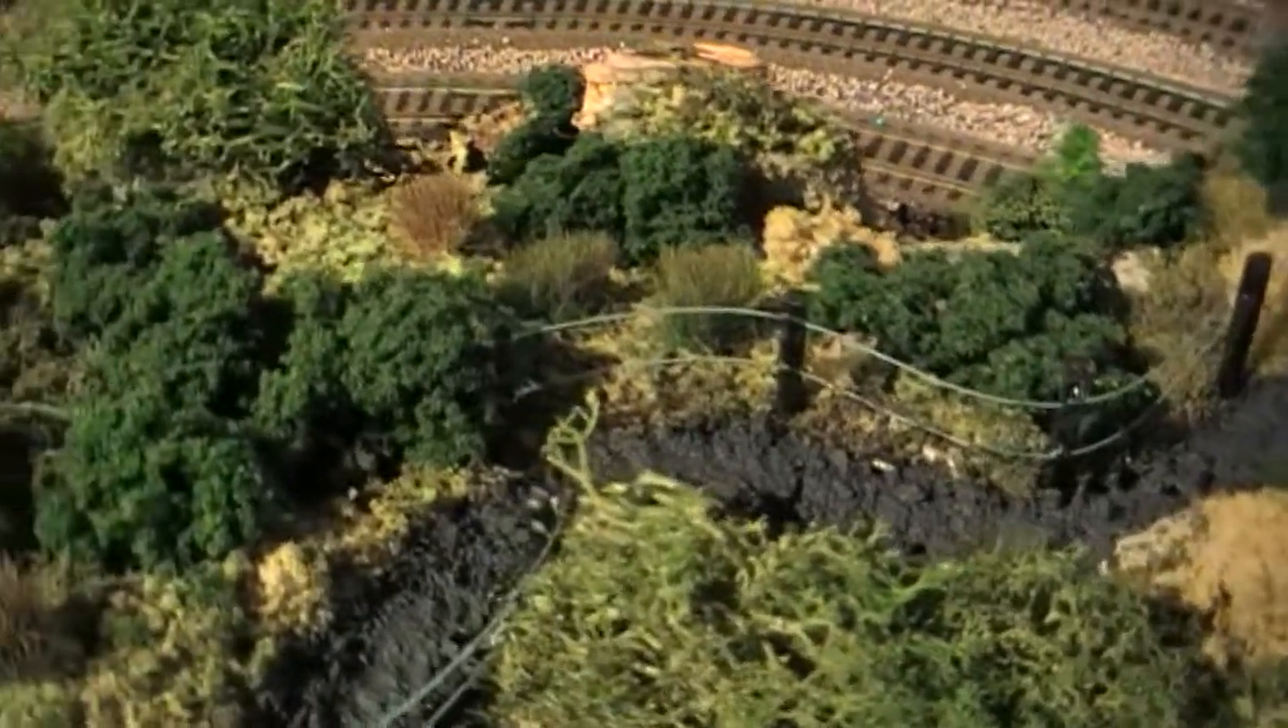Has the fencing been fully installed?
Yes.